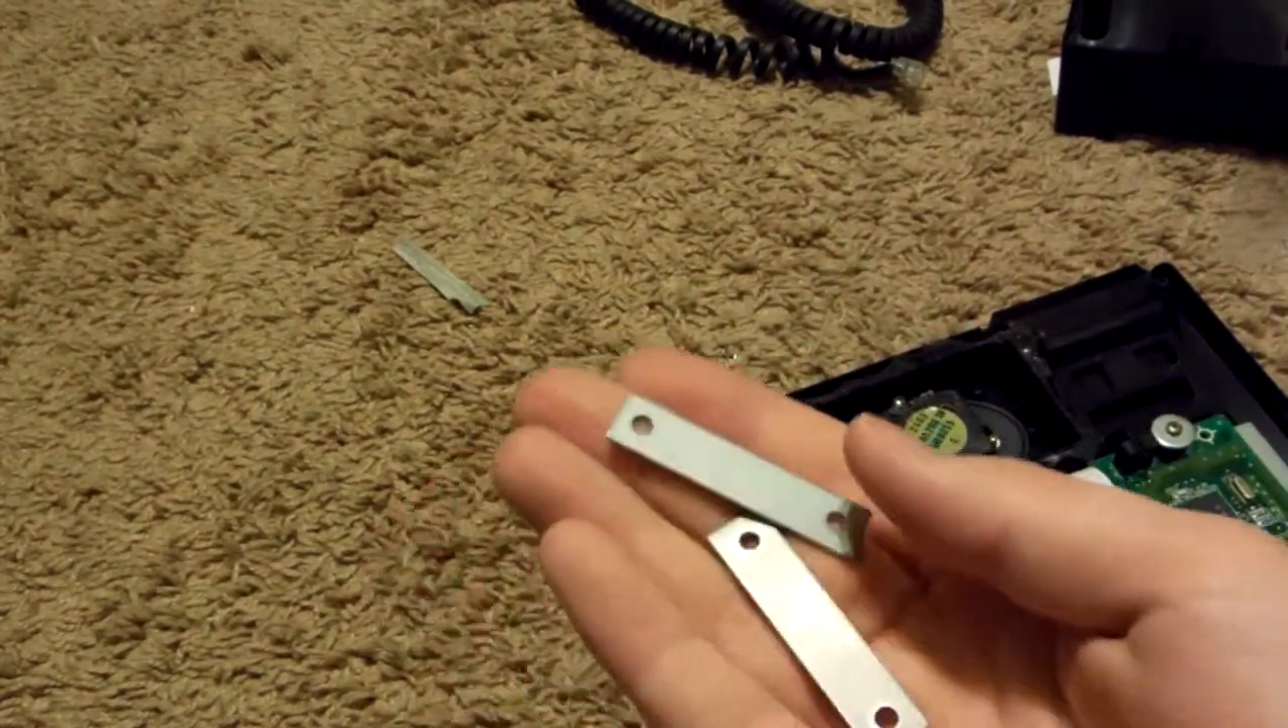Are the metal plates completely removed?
Yes.